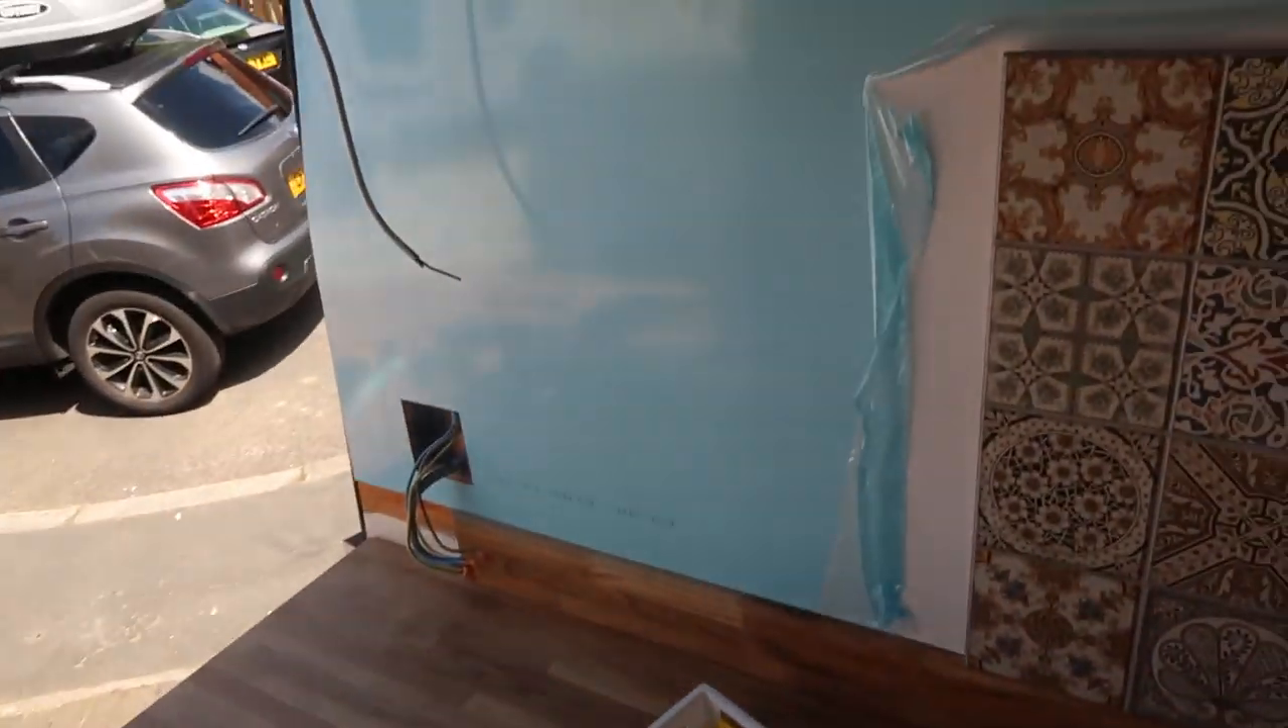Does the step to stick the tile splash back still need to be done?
No.